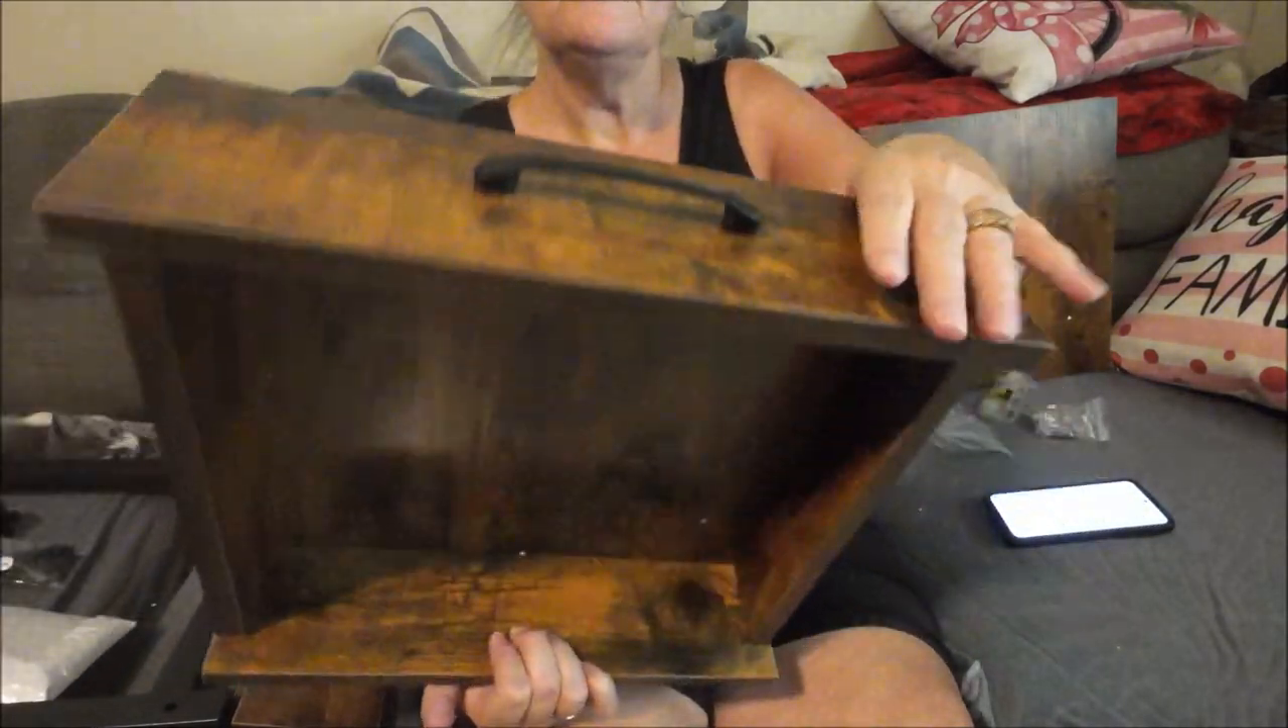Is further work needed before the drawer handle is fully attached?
No.